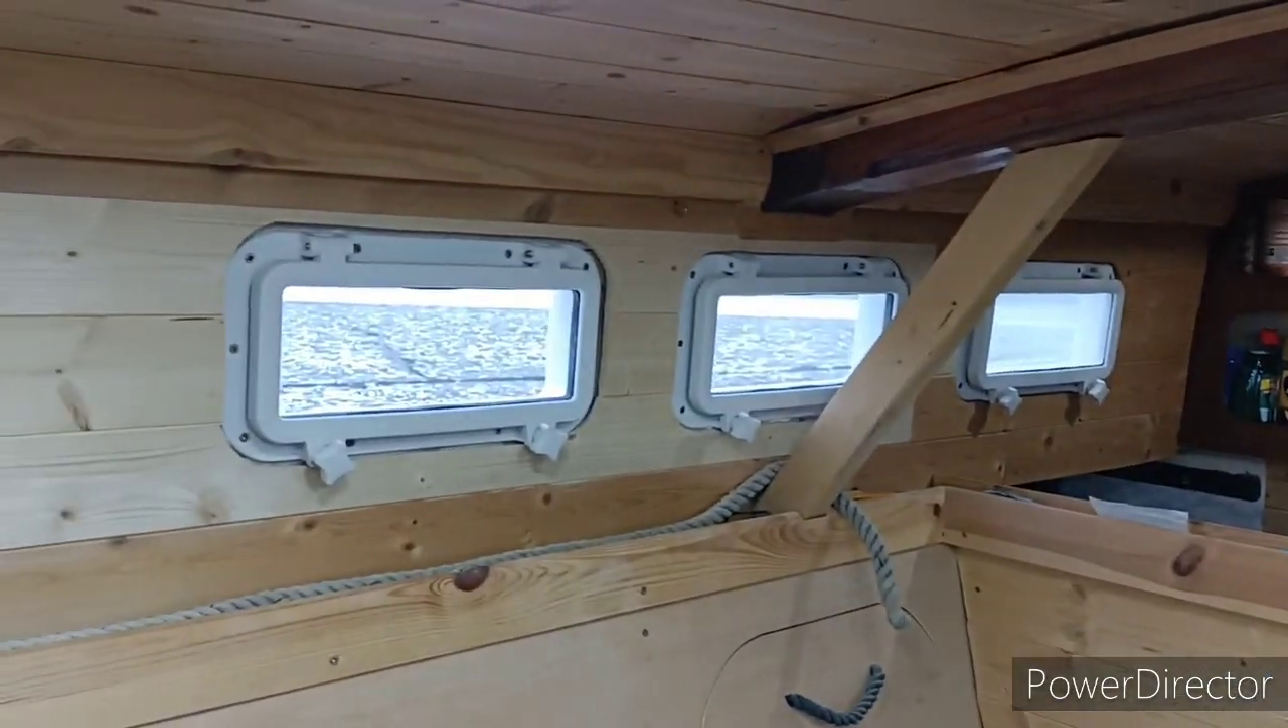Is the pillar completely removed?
No.